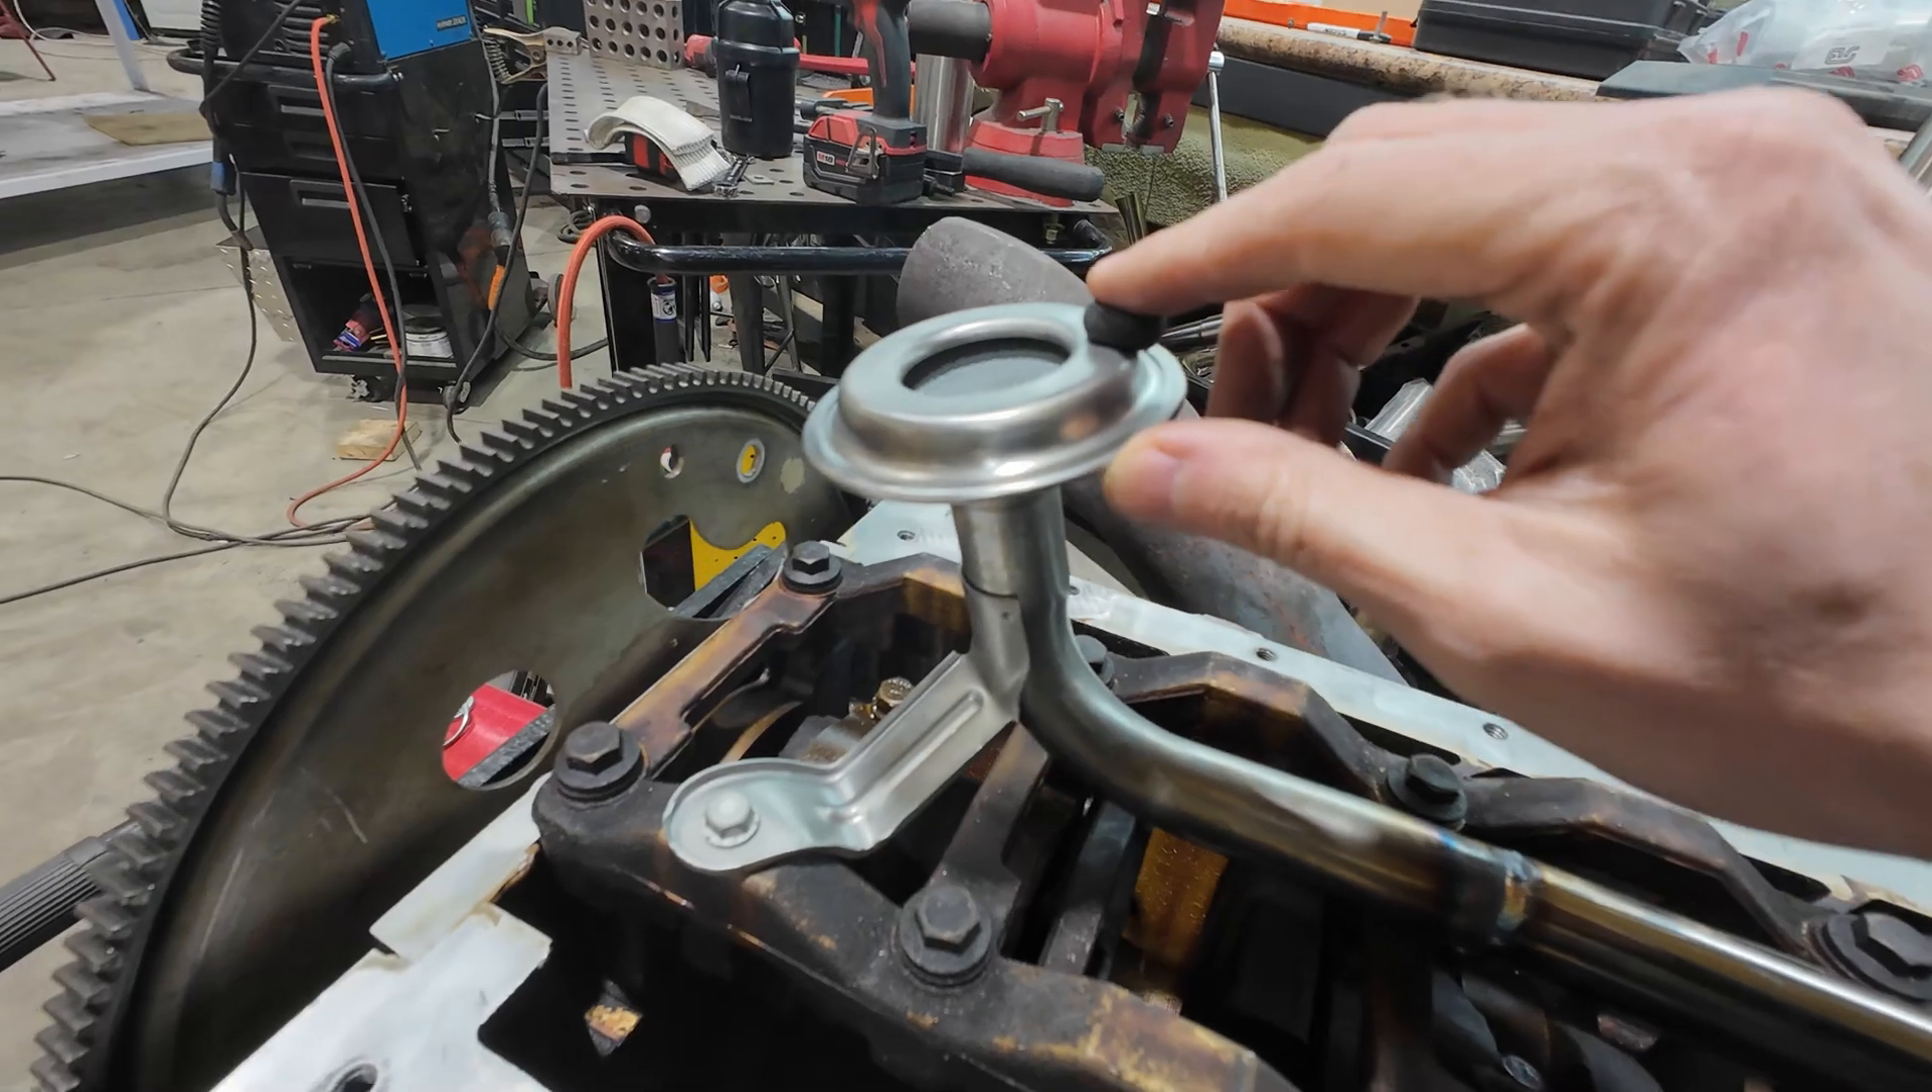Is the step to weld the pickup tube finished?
Yes.